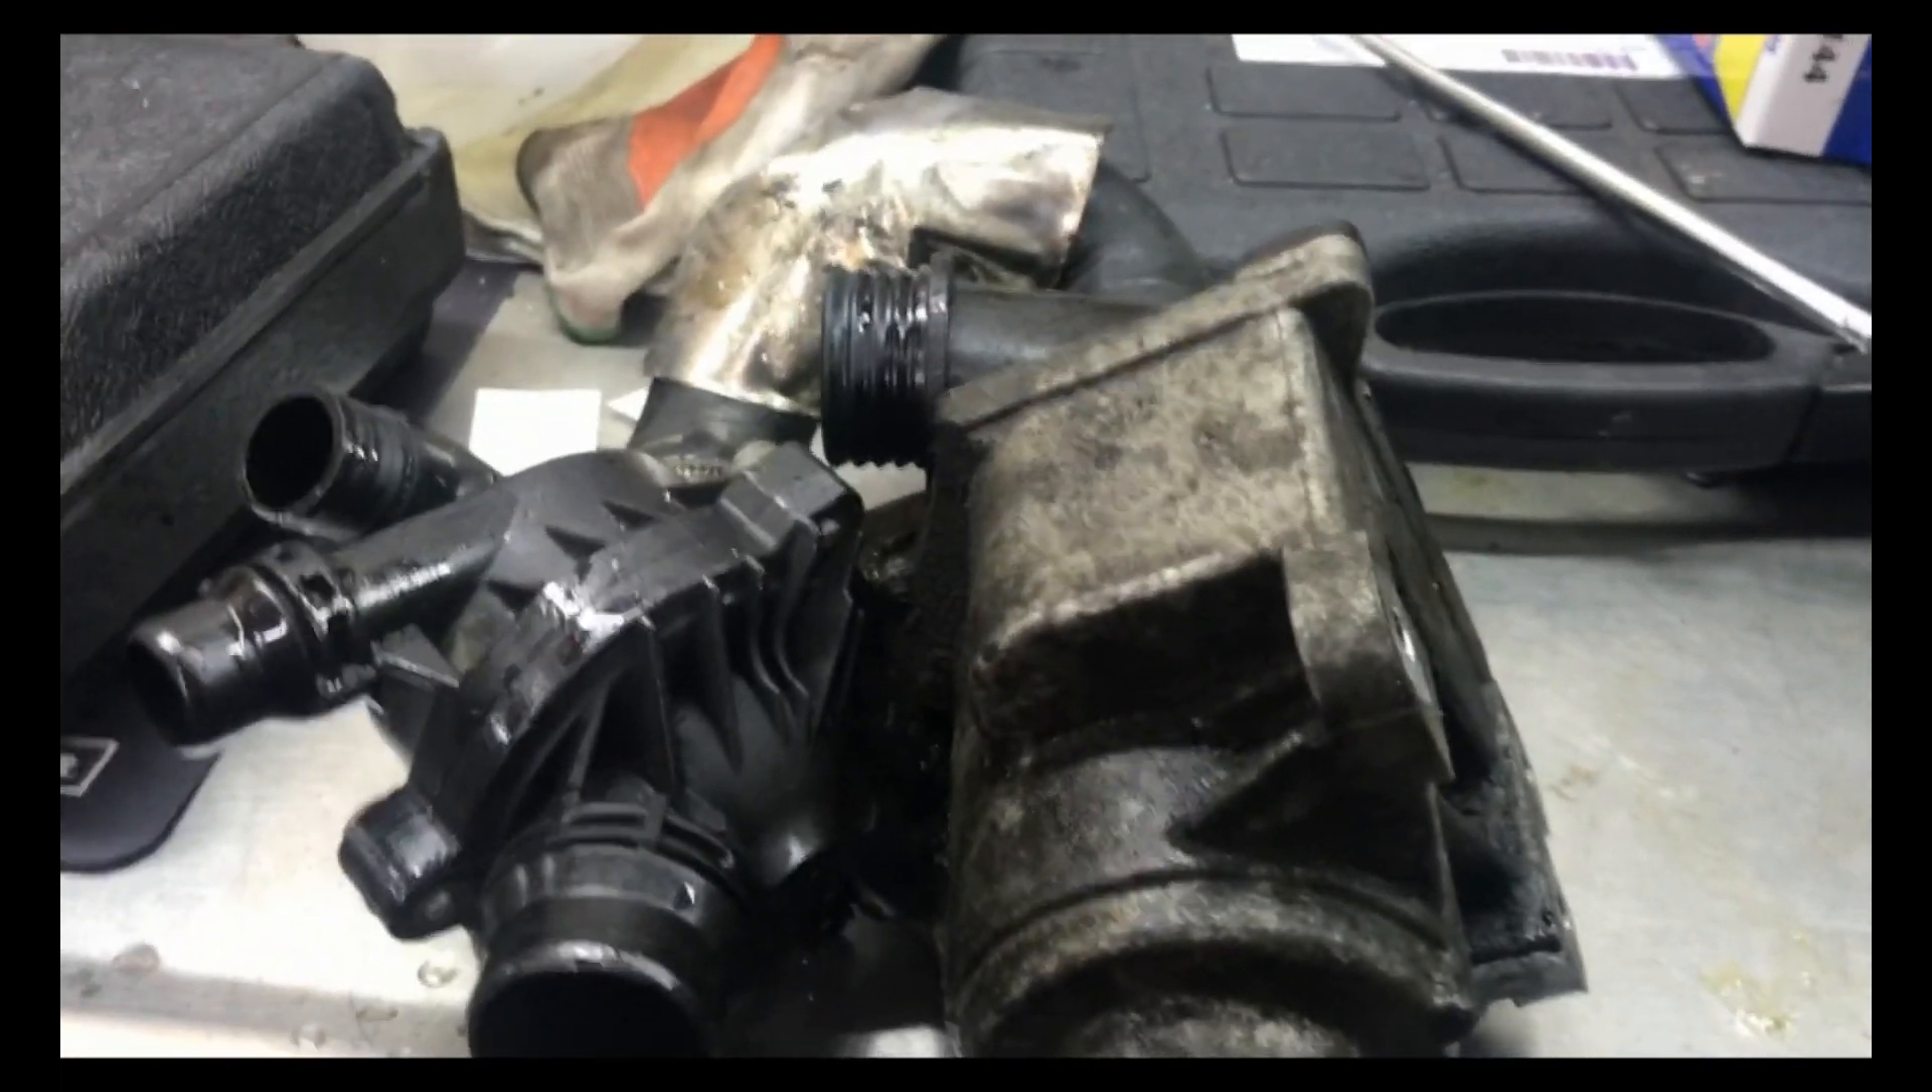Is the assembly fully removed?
Yes.